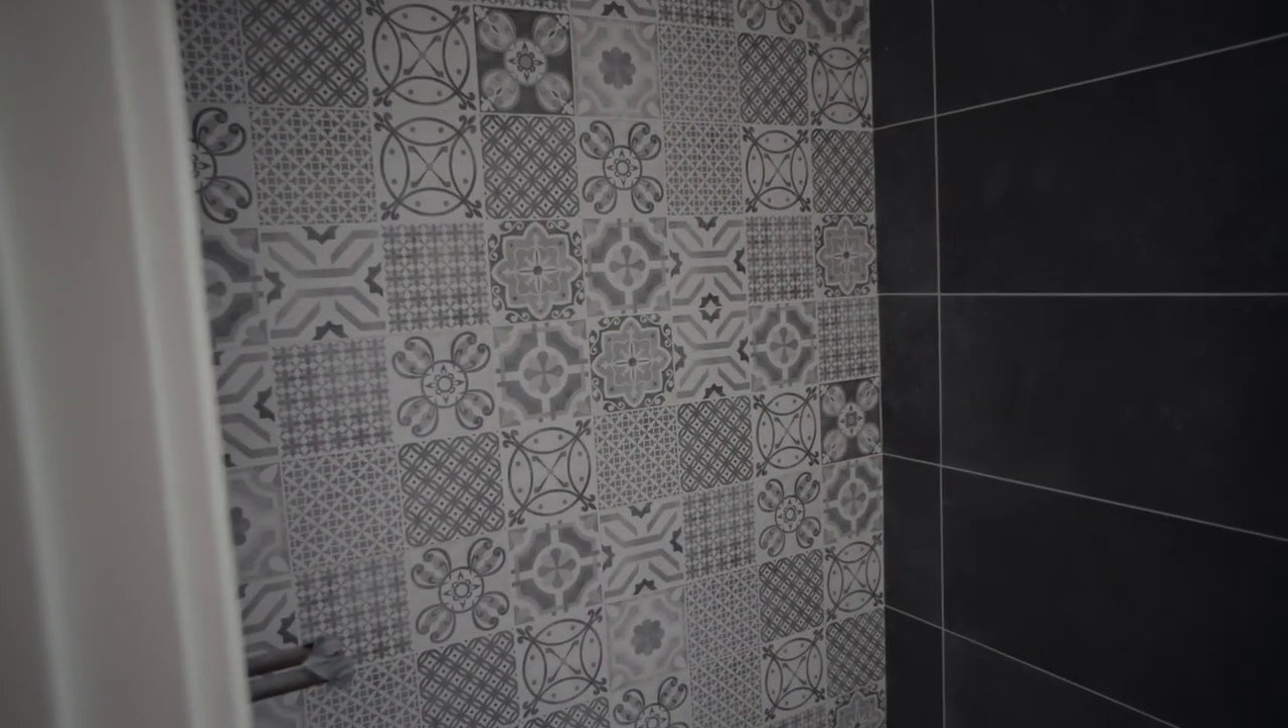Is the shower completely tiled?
Yes.